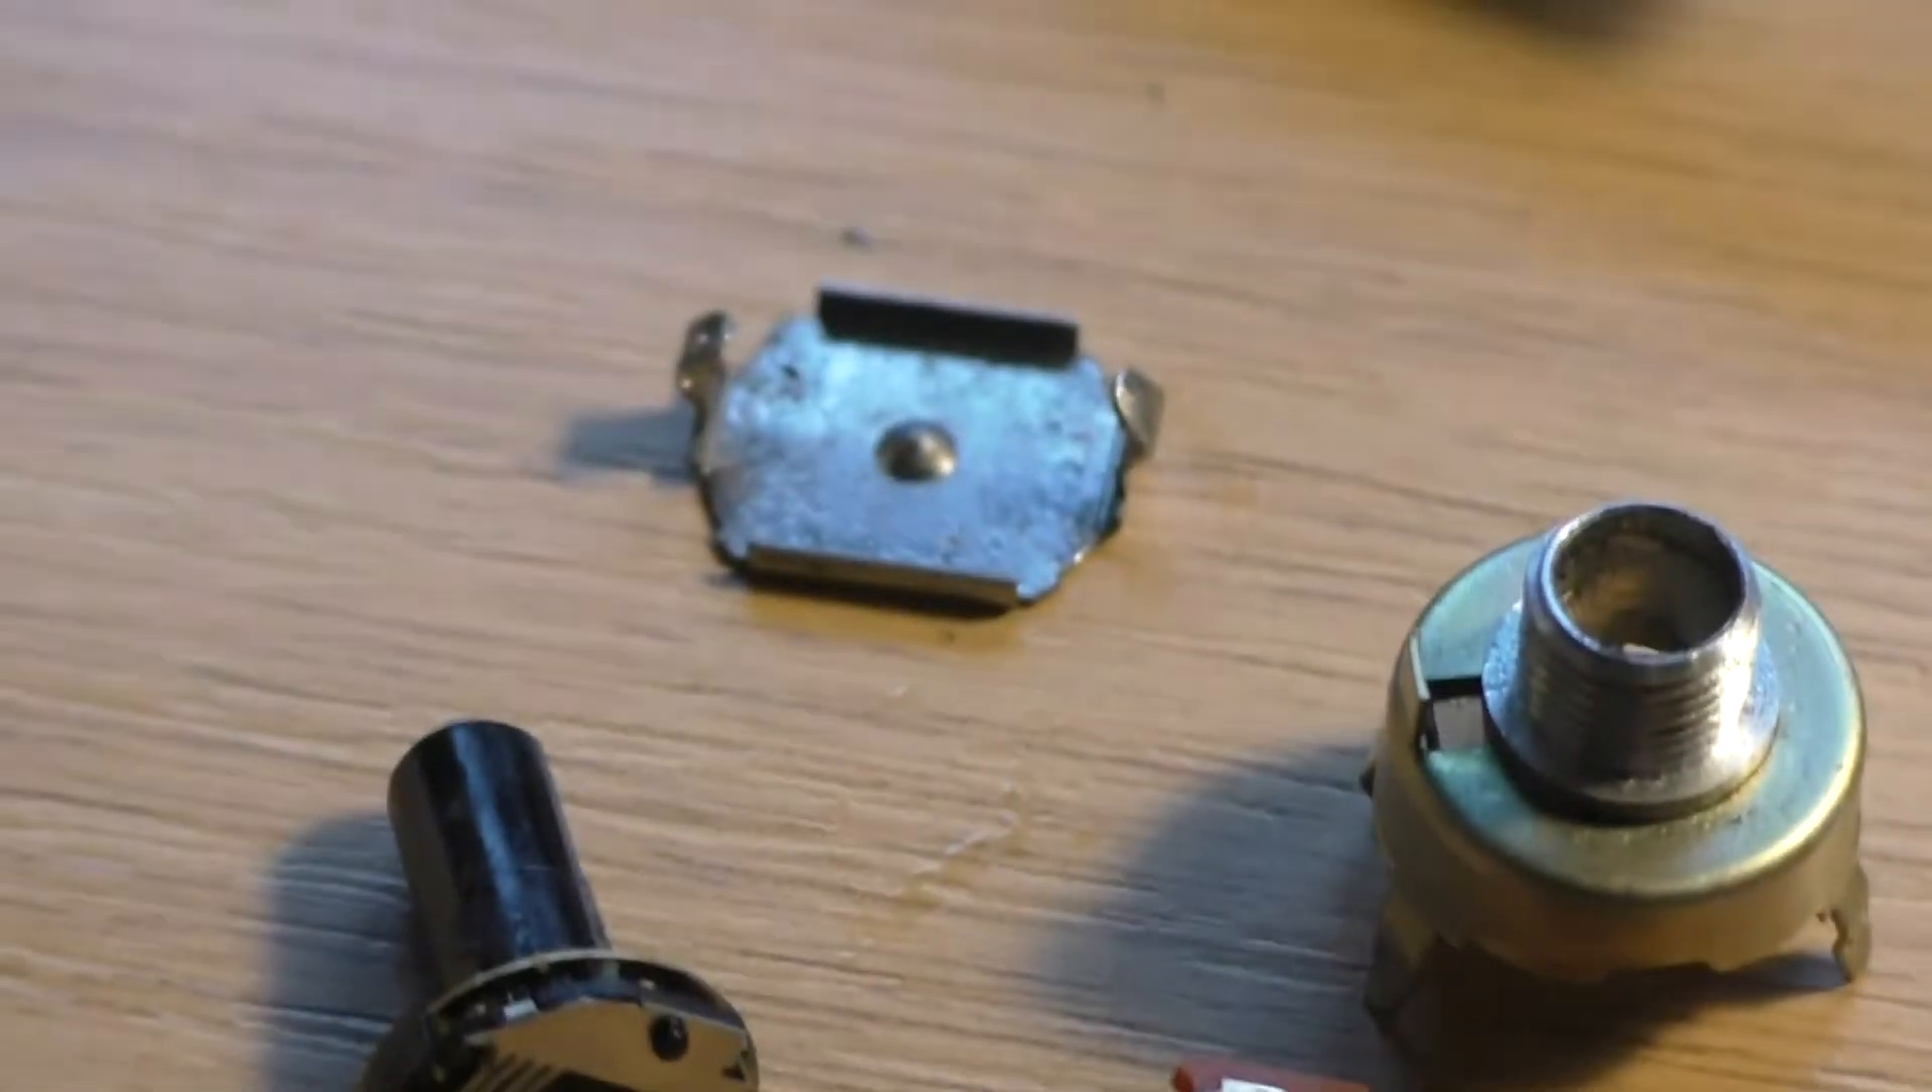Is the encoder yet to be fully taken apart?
No.